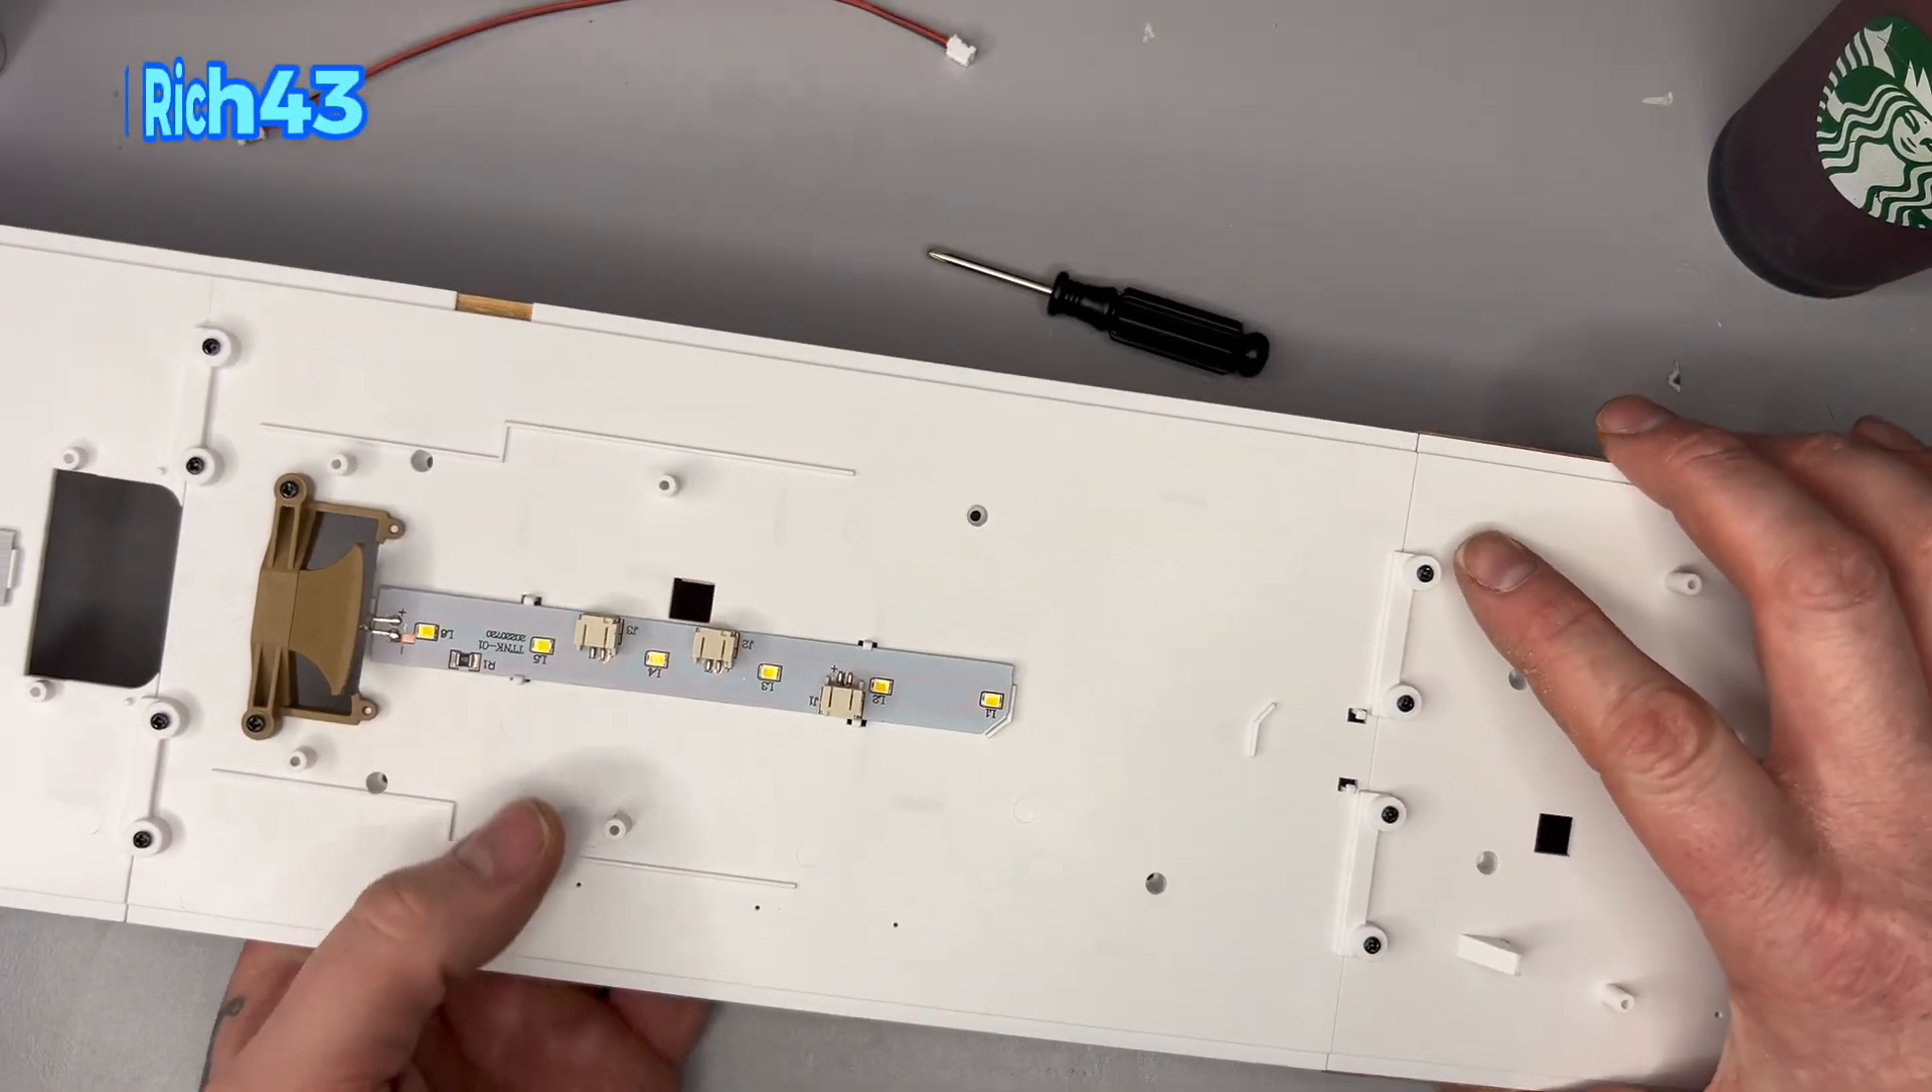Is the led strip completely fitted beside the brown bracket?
Yes.